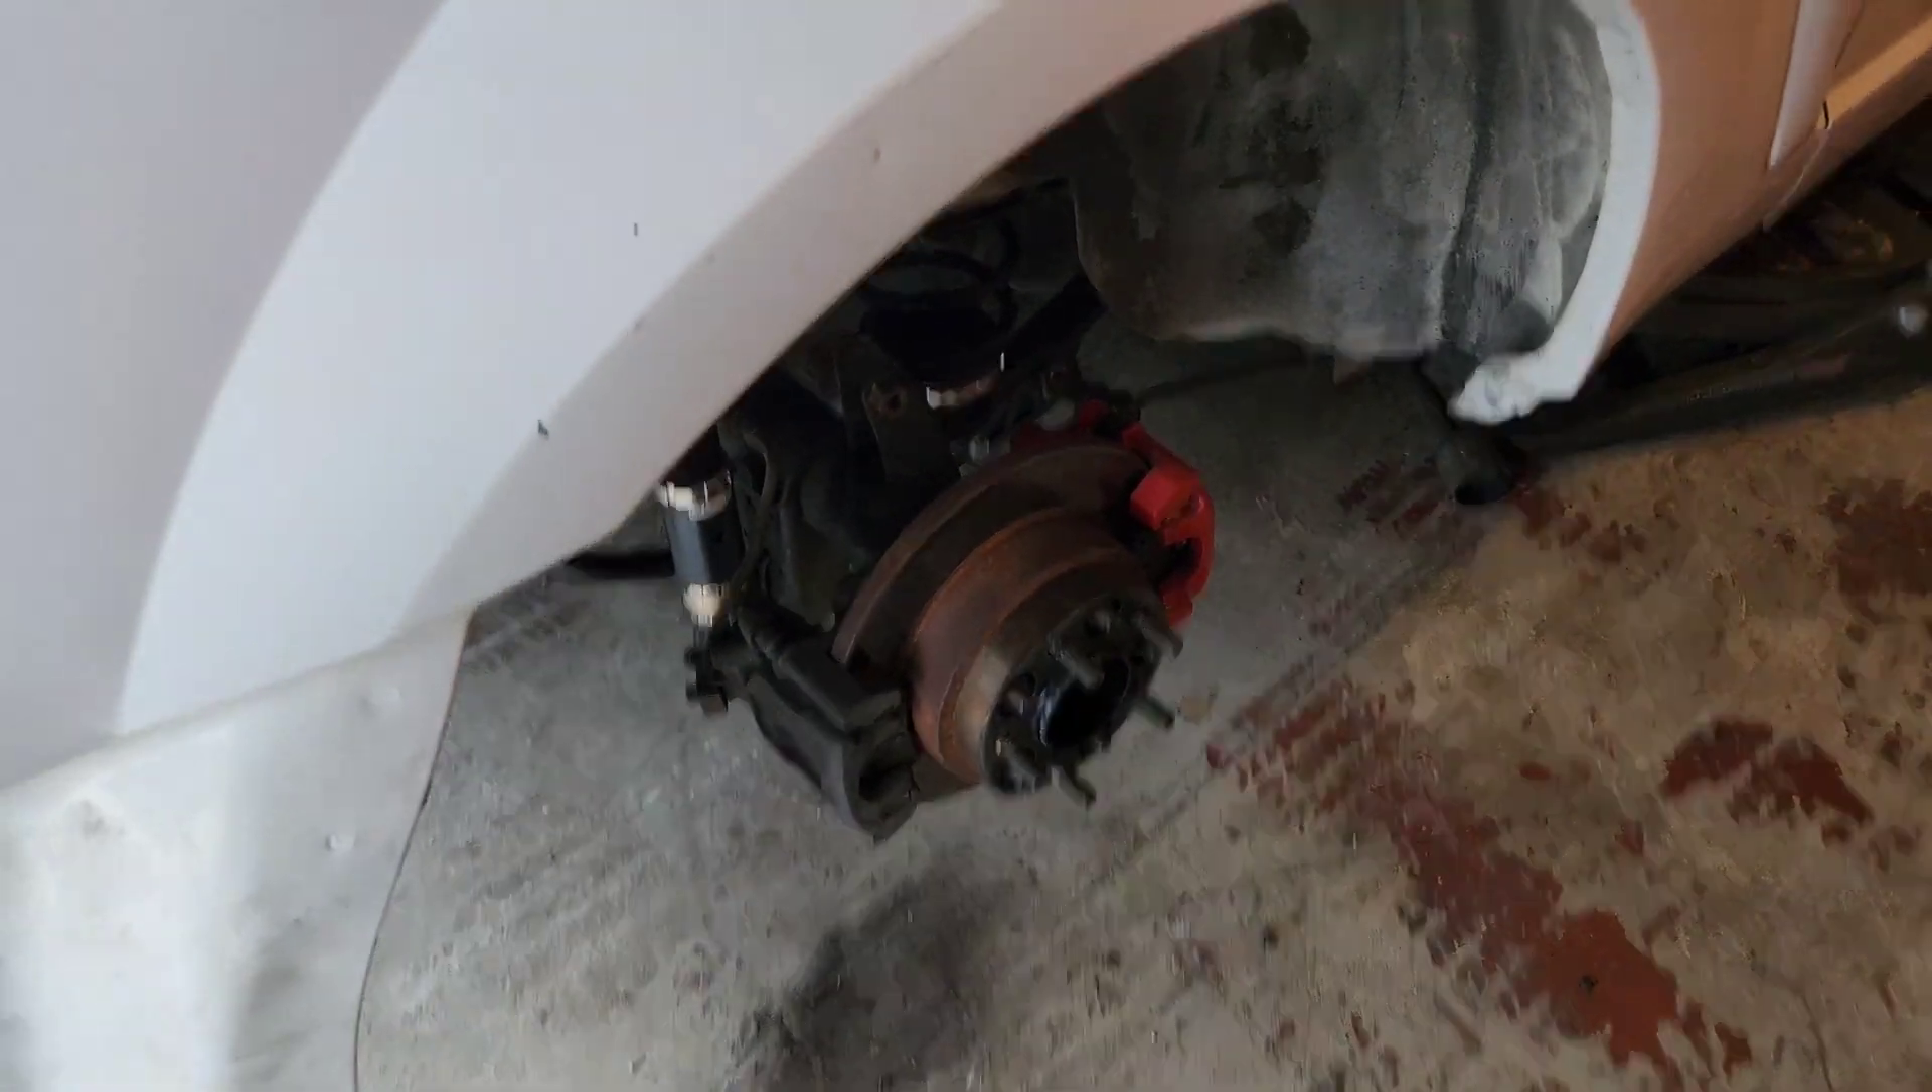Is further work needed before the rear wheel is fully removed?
No.